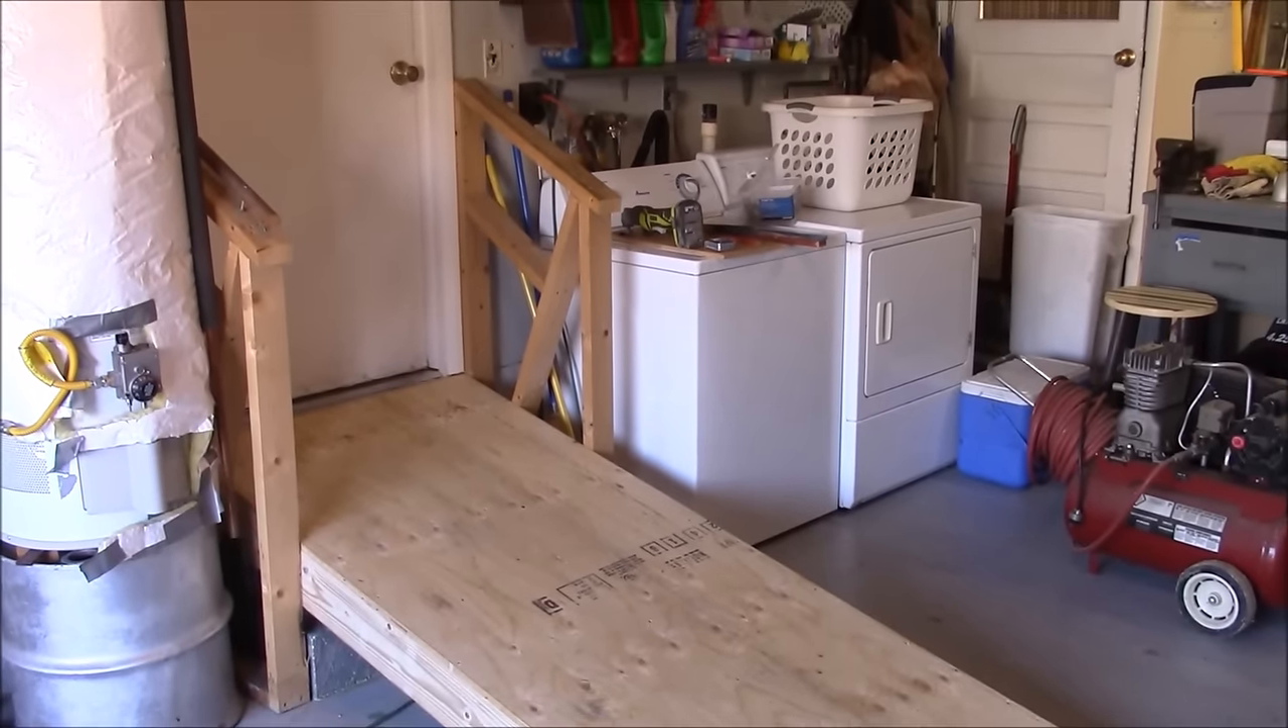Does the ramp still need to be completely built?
No.